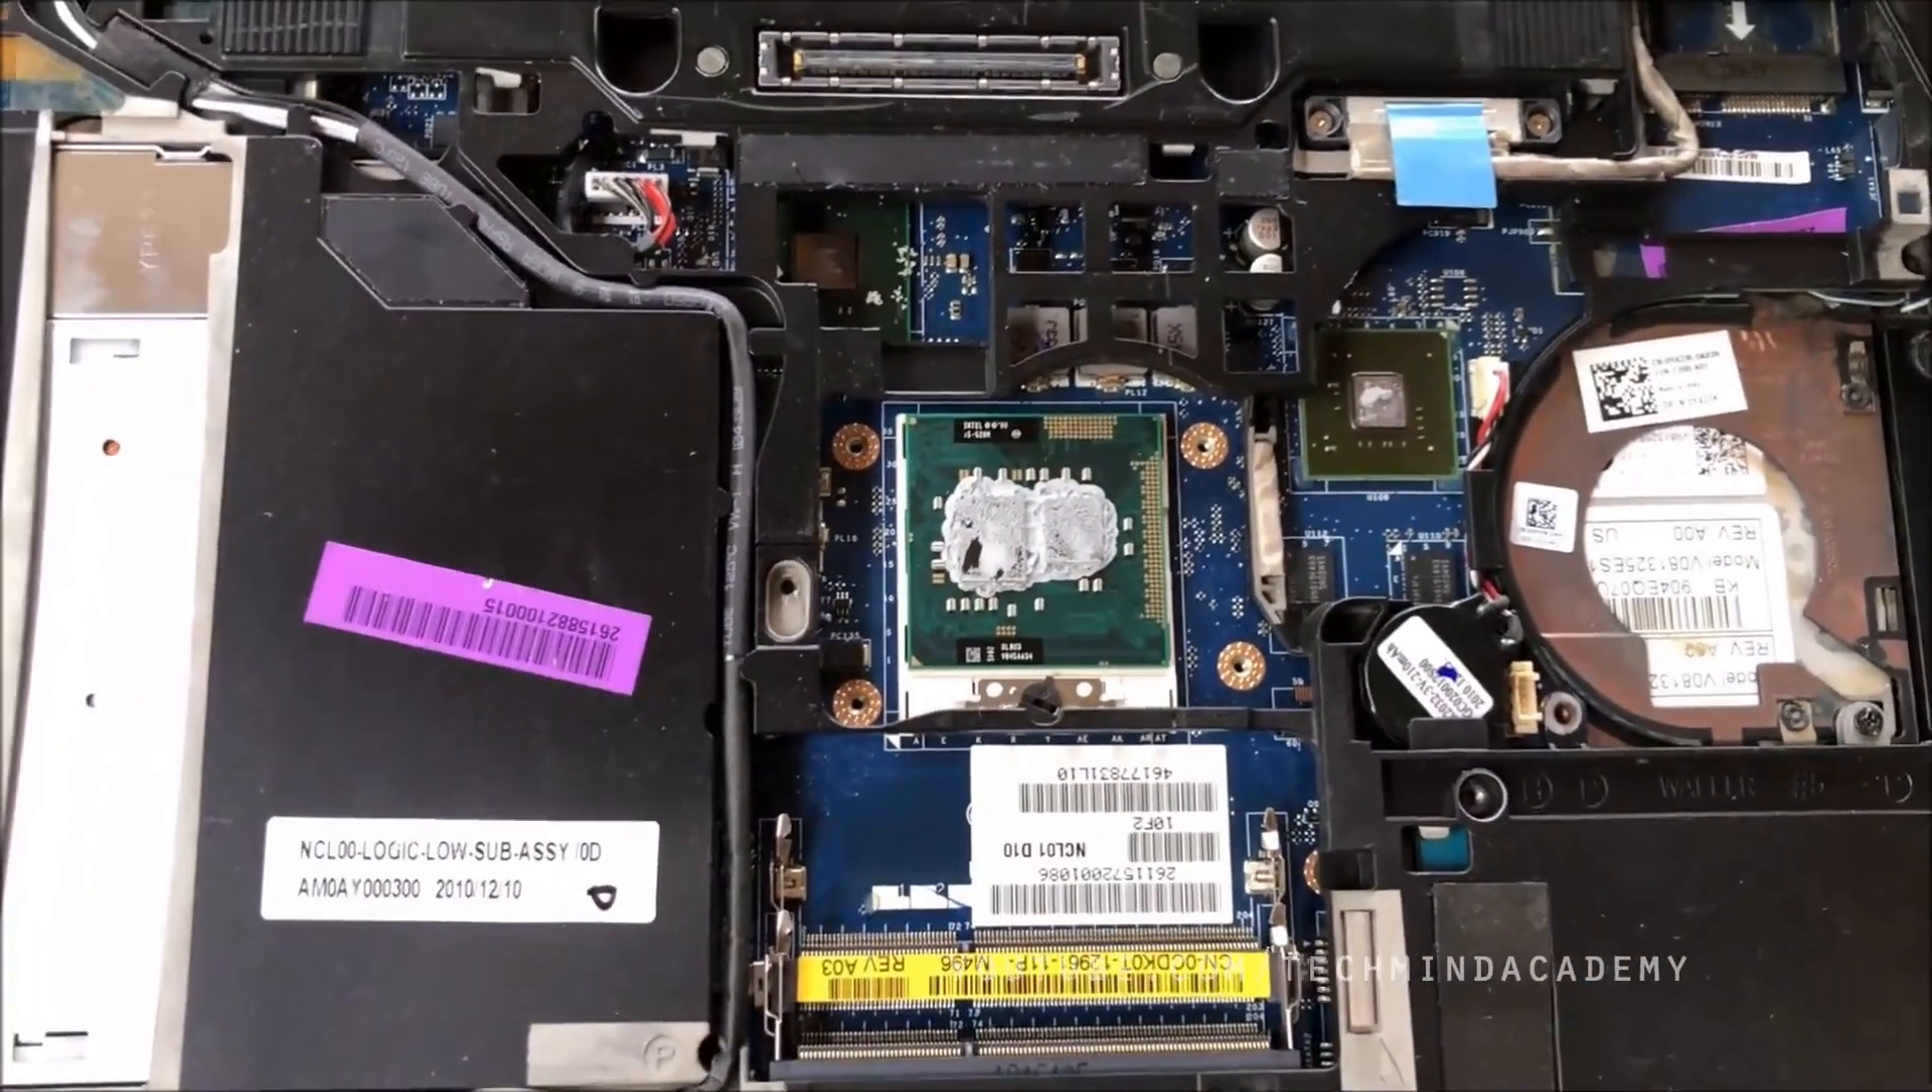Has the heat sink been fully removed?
Yes.